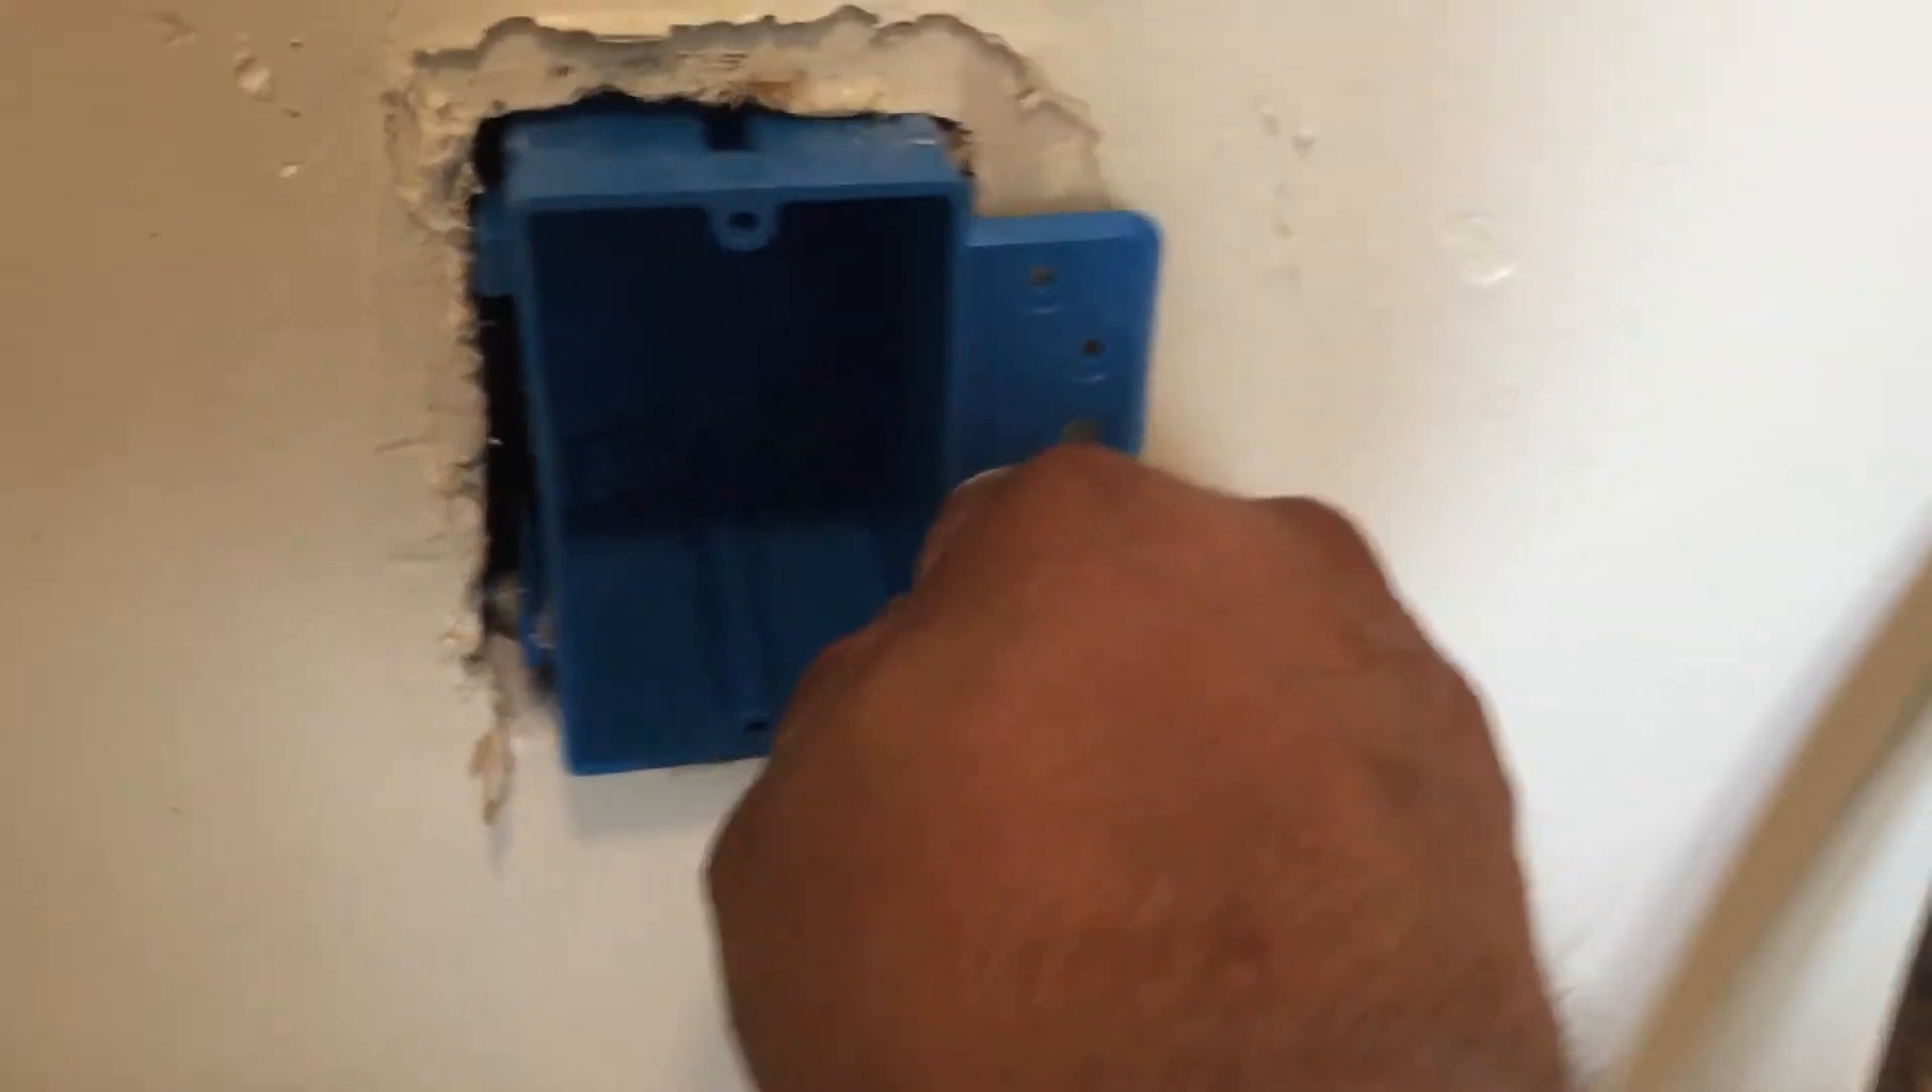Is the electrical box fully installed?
No.